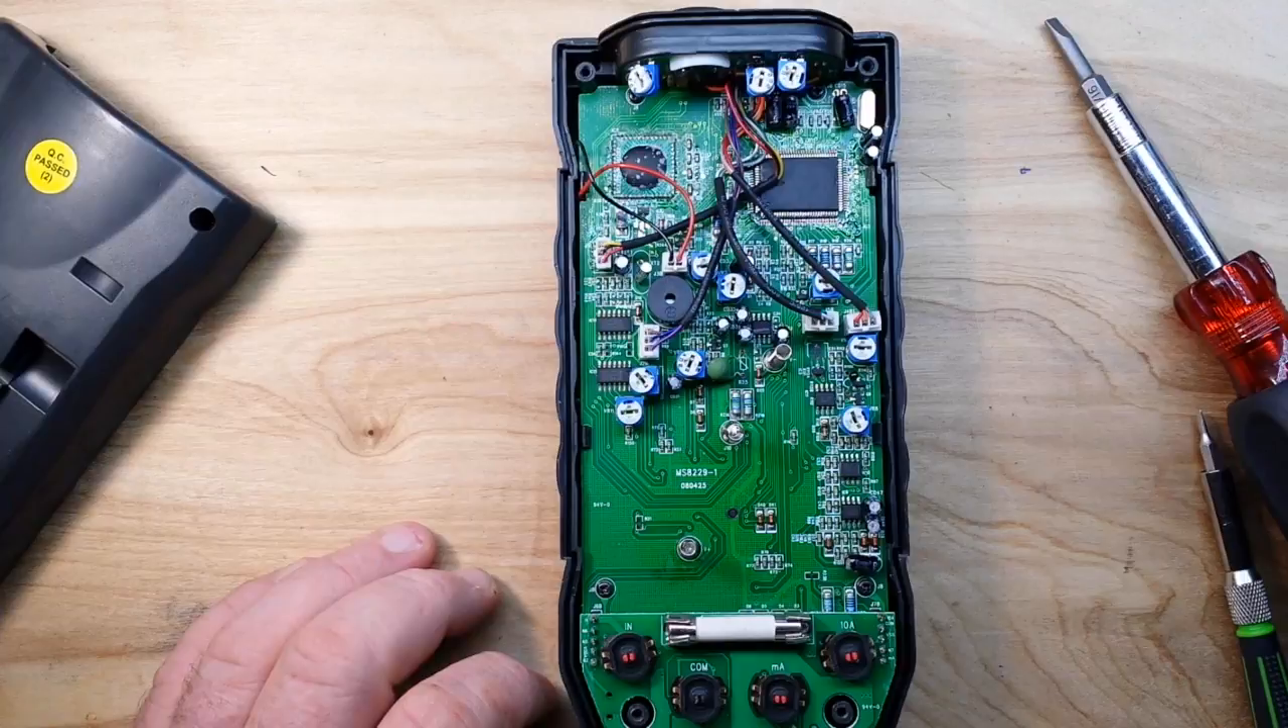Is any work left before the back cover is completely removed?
No.